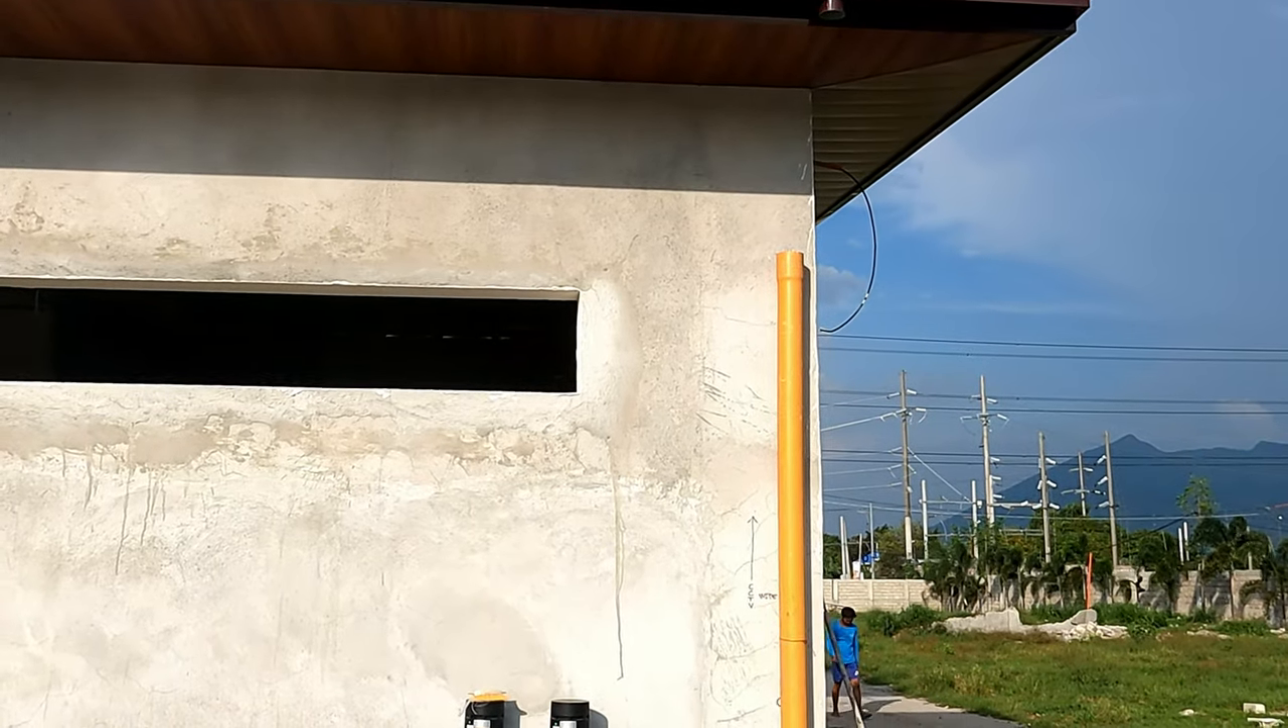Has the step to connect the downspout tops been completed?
No.